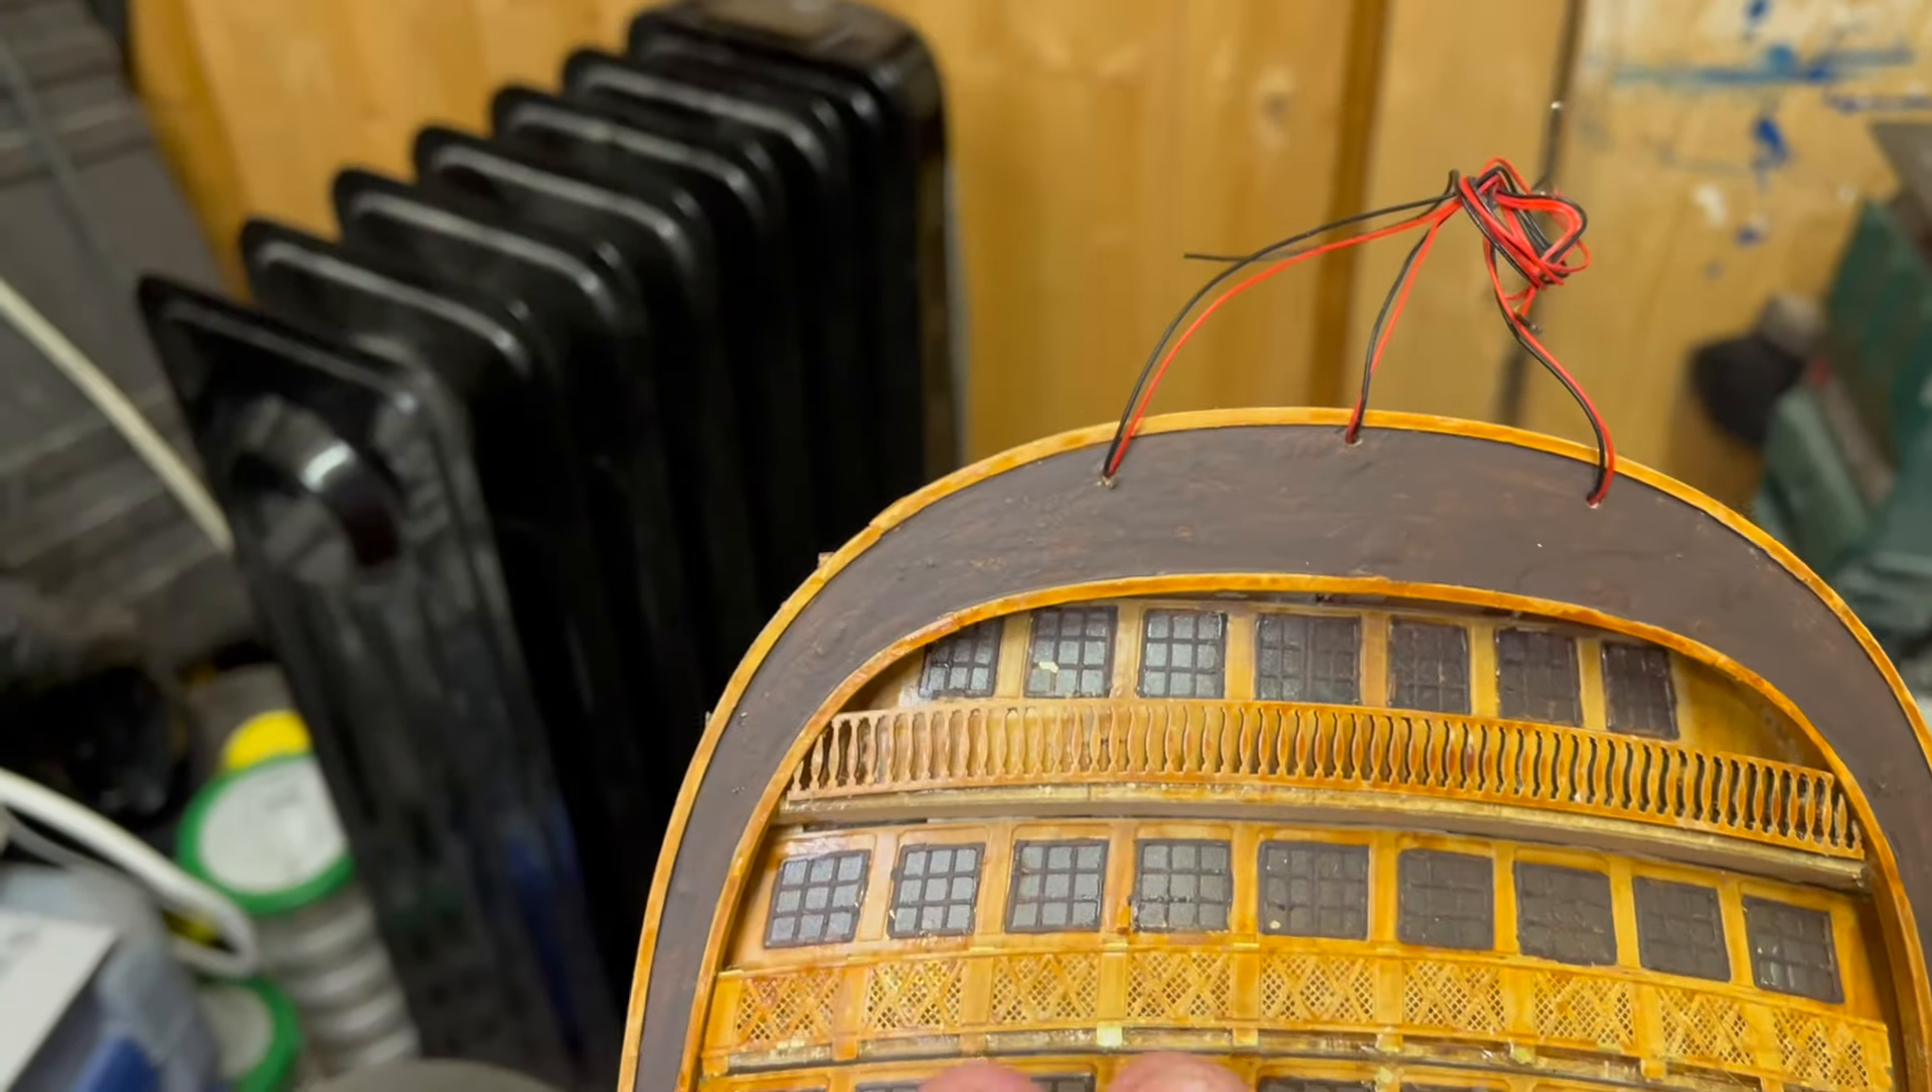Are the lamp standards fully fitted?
No.